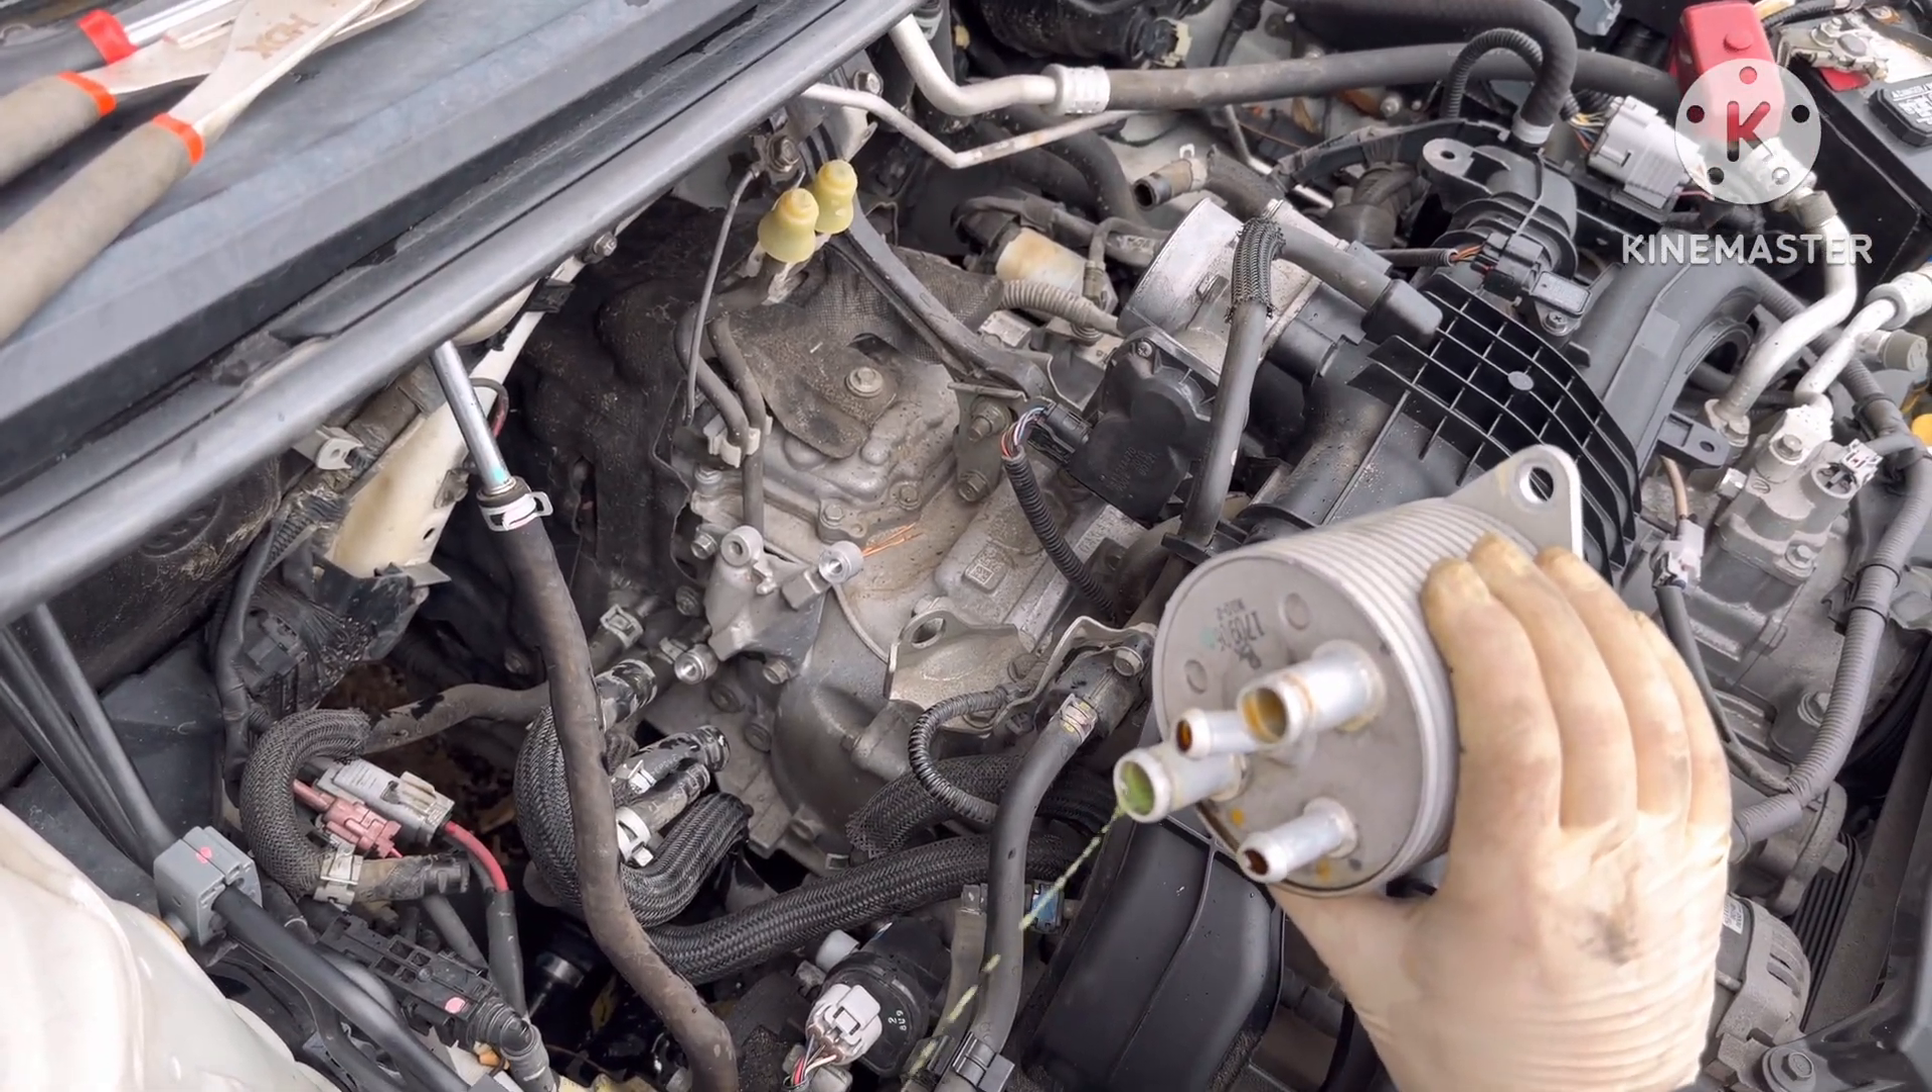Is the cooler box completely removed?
Yes.